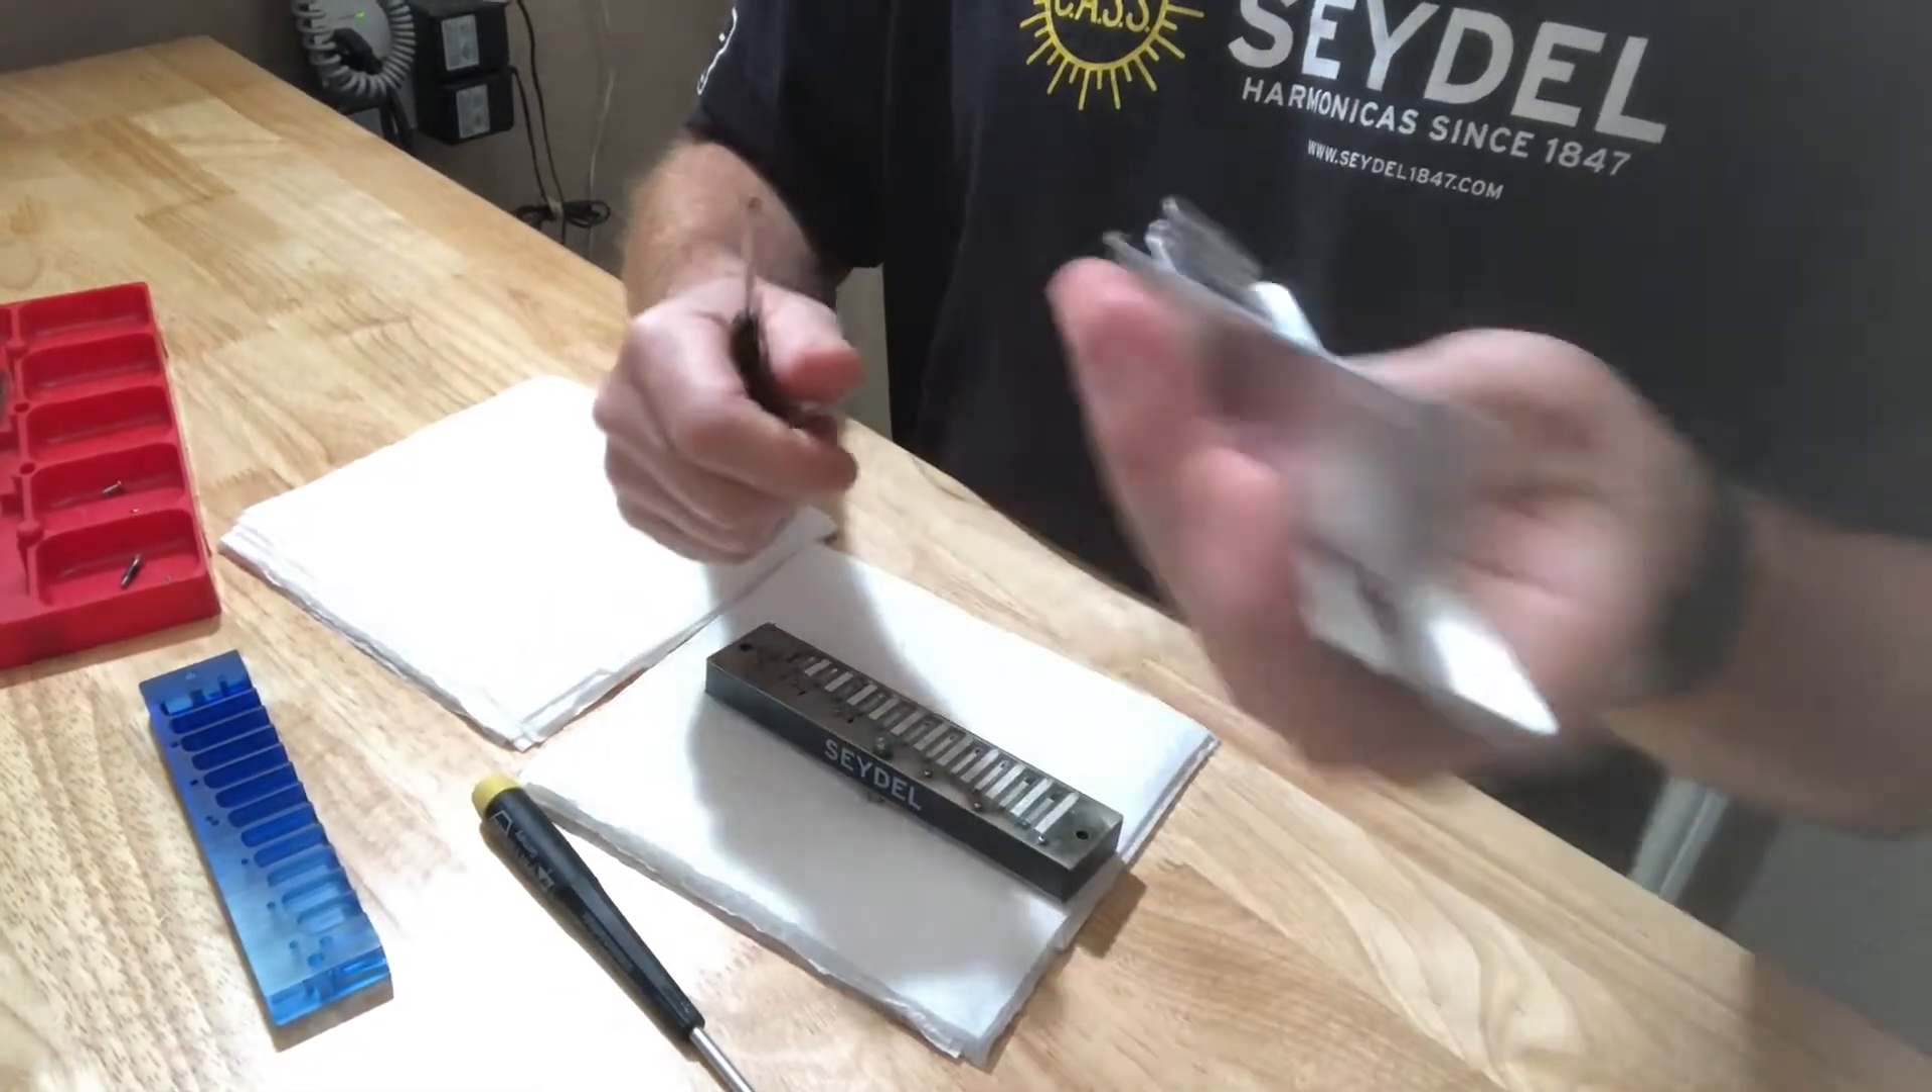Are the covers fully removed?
Yes.